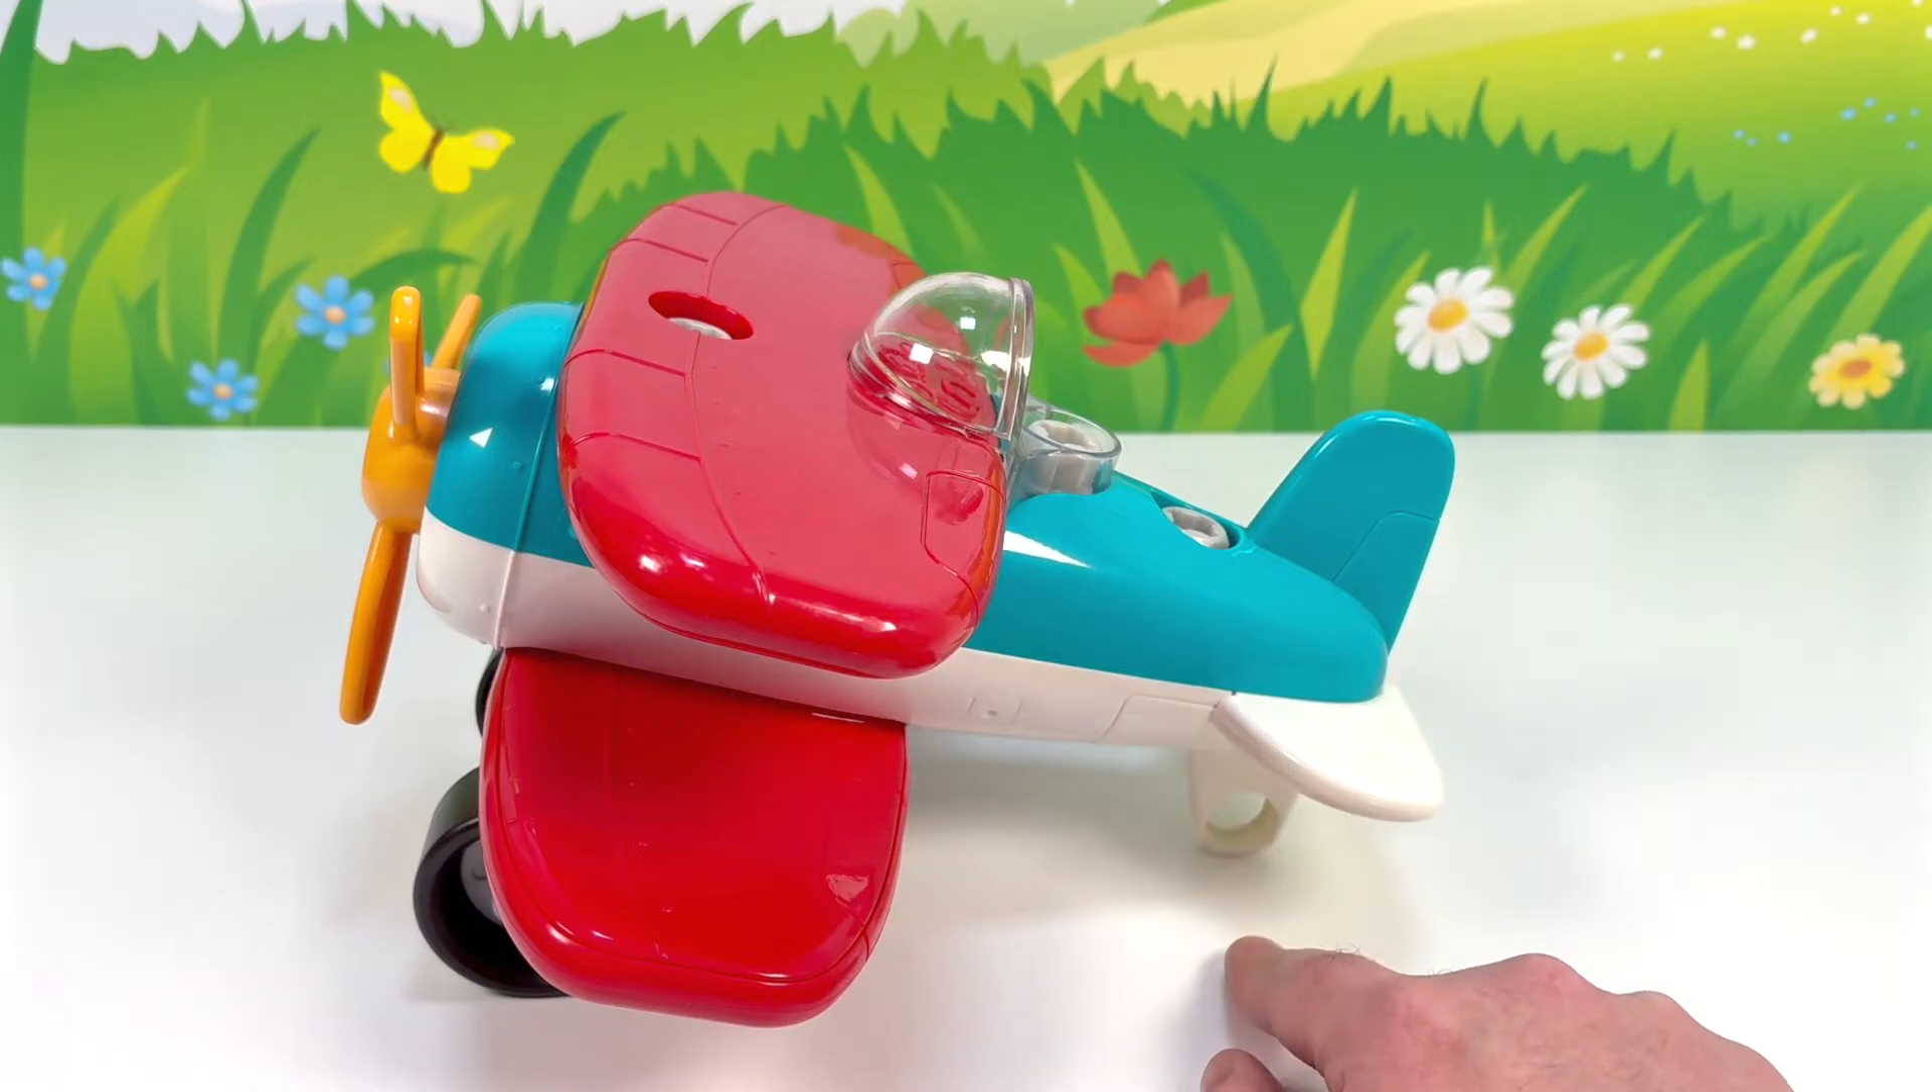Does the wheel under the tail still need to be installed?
Yes.